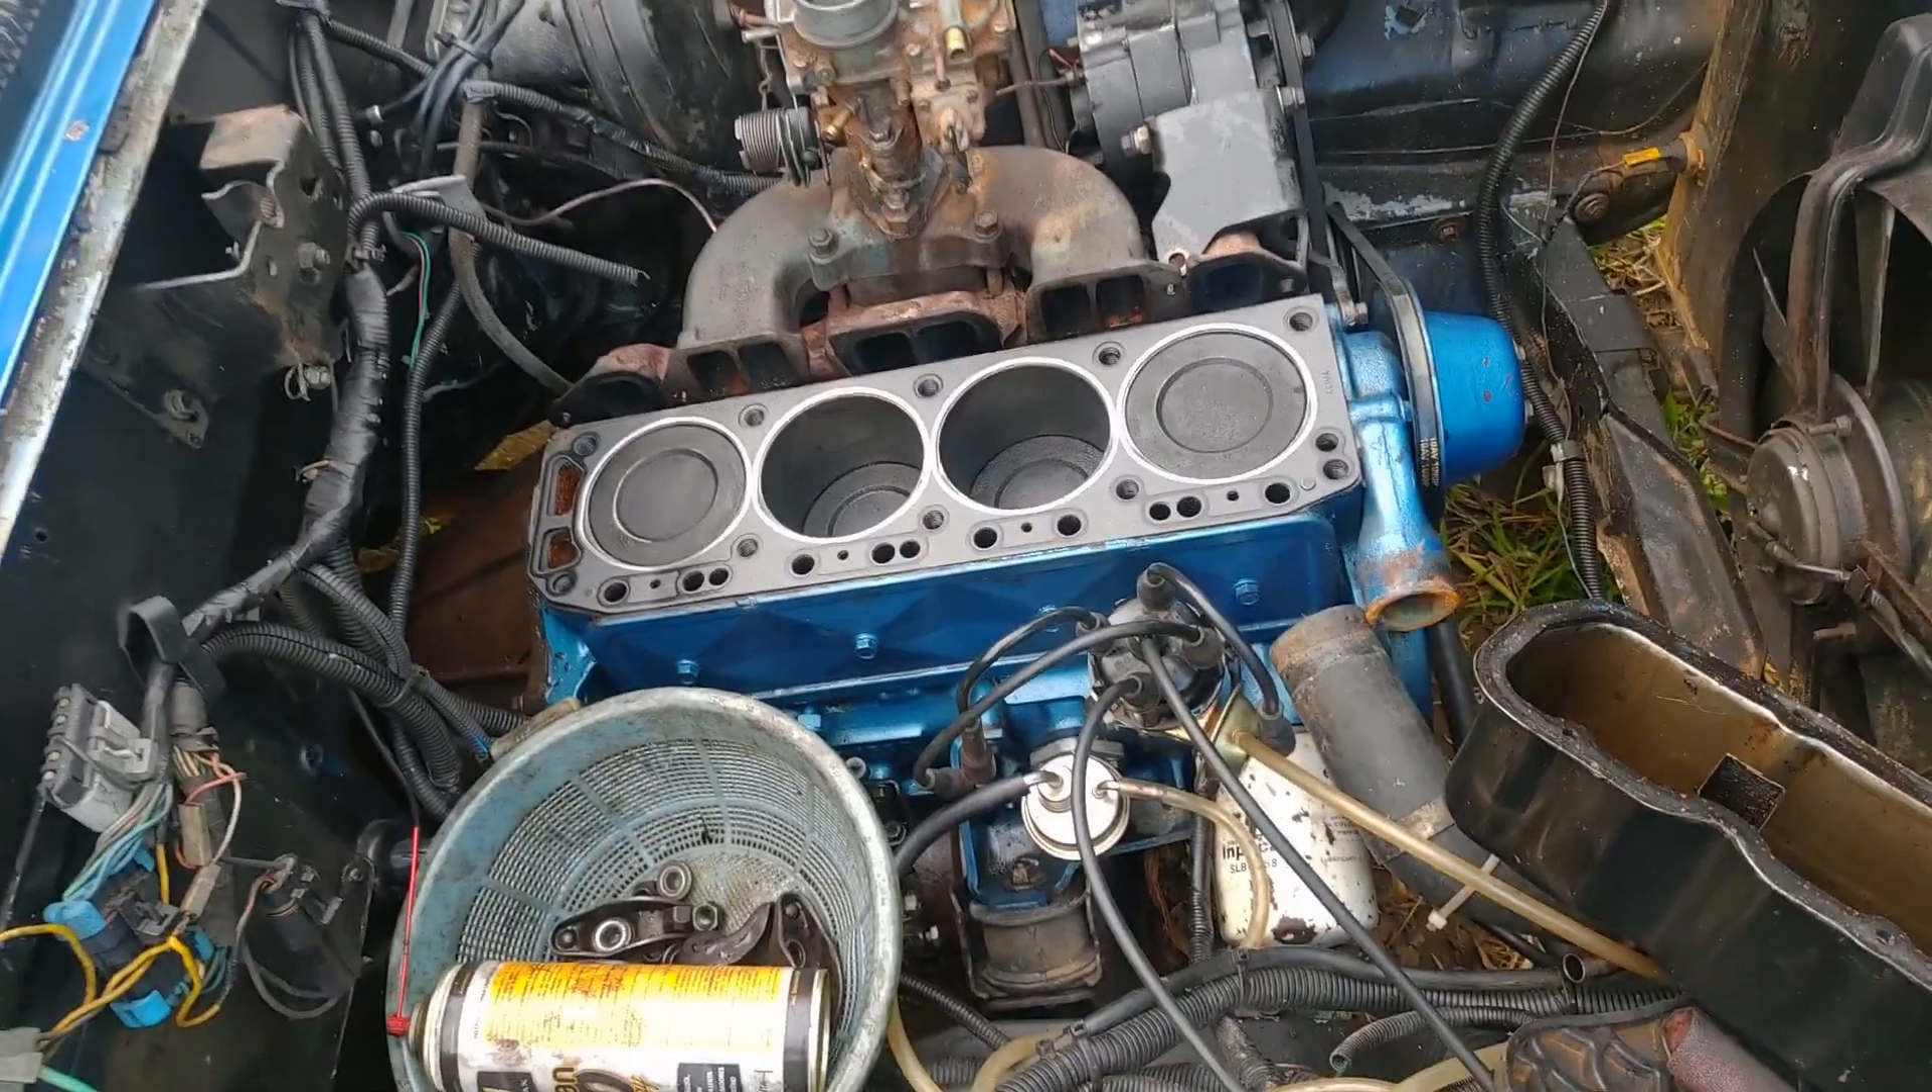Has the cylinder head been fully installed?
No.